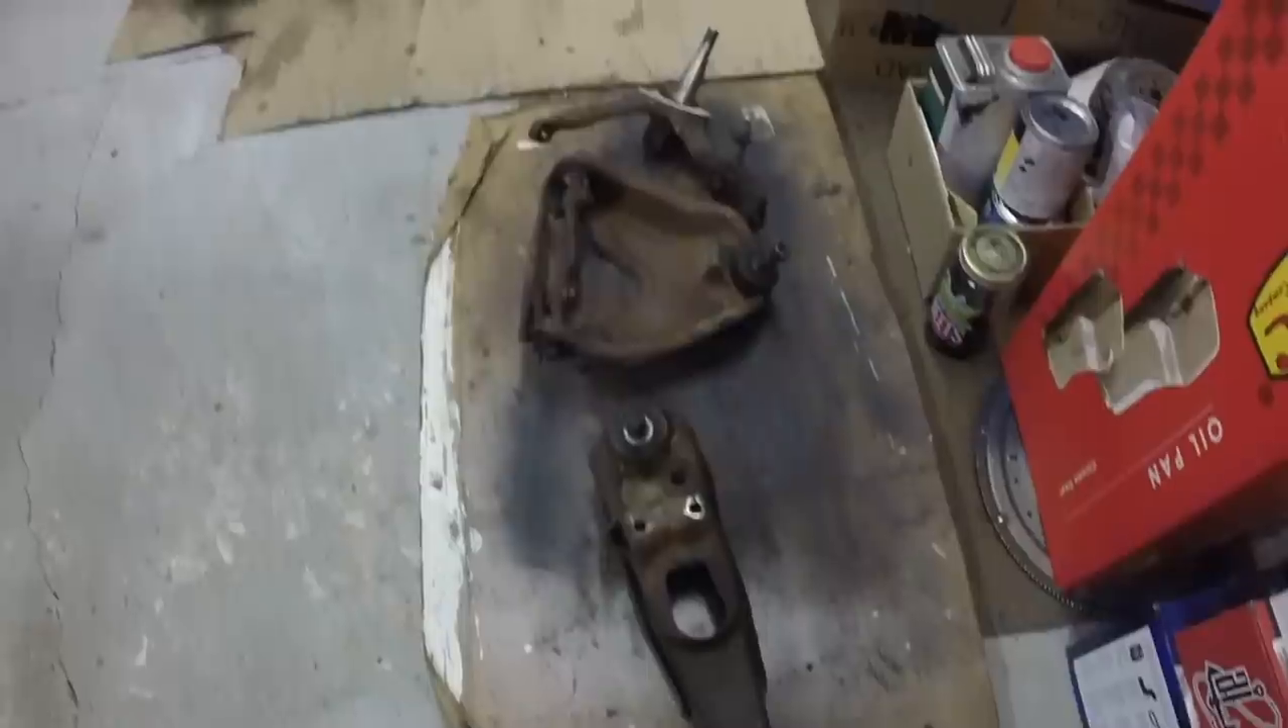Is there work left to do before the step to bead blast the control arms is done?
Yes.